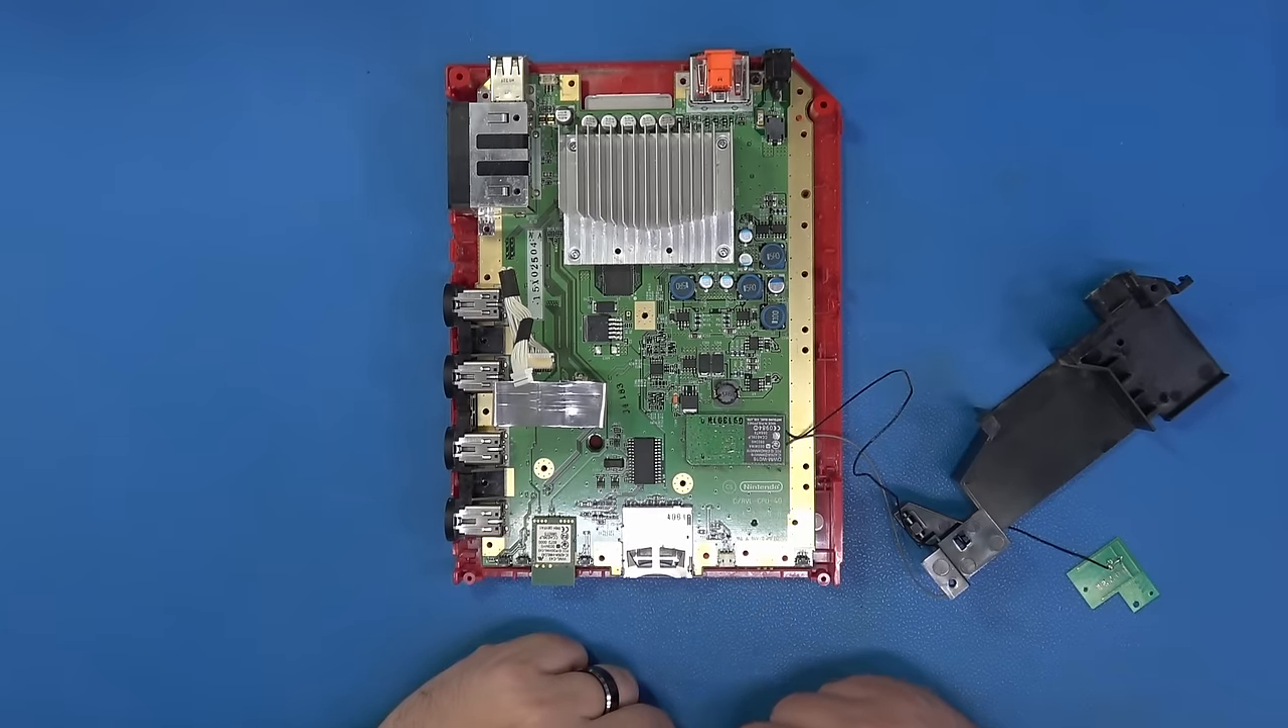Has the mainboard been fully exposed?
Yes.